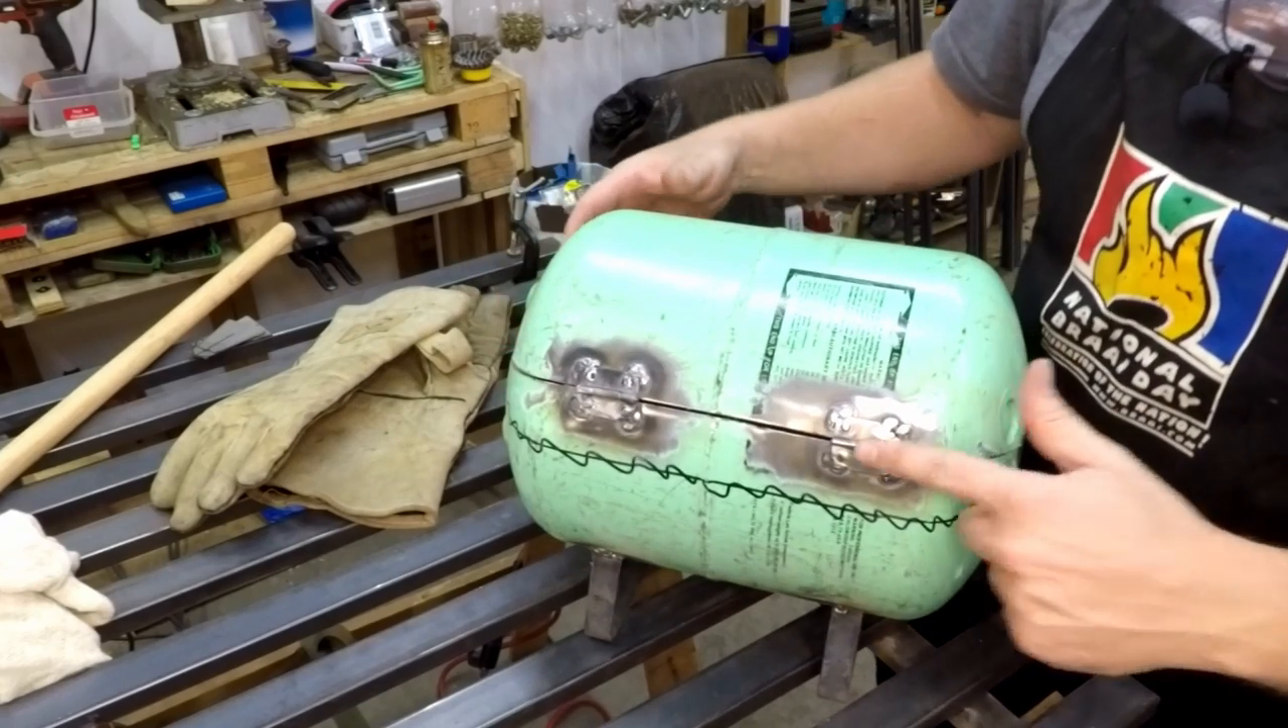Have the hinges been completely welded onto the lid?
Yes.